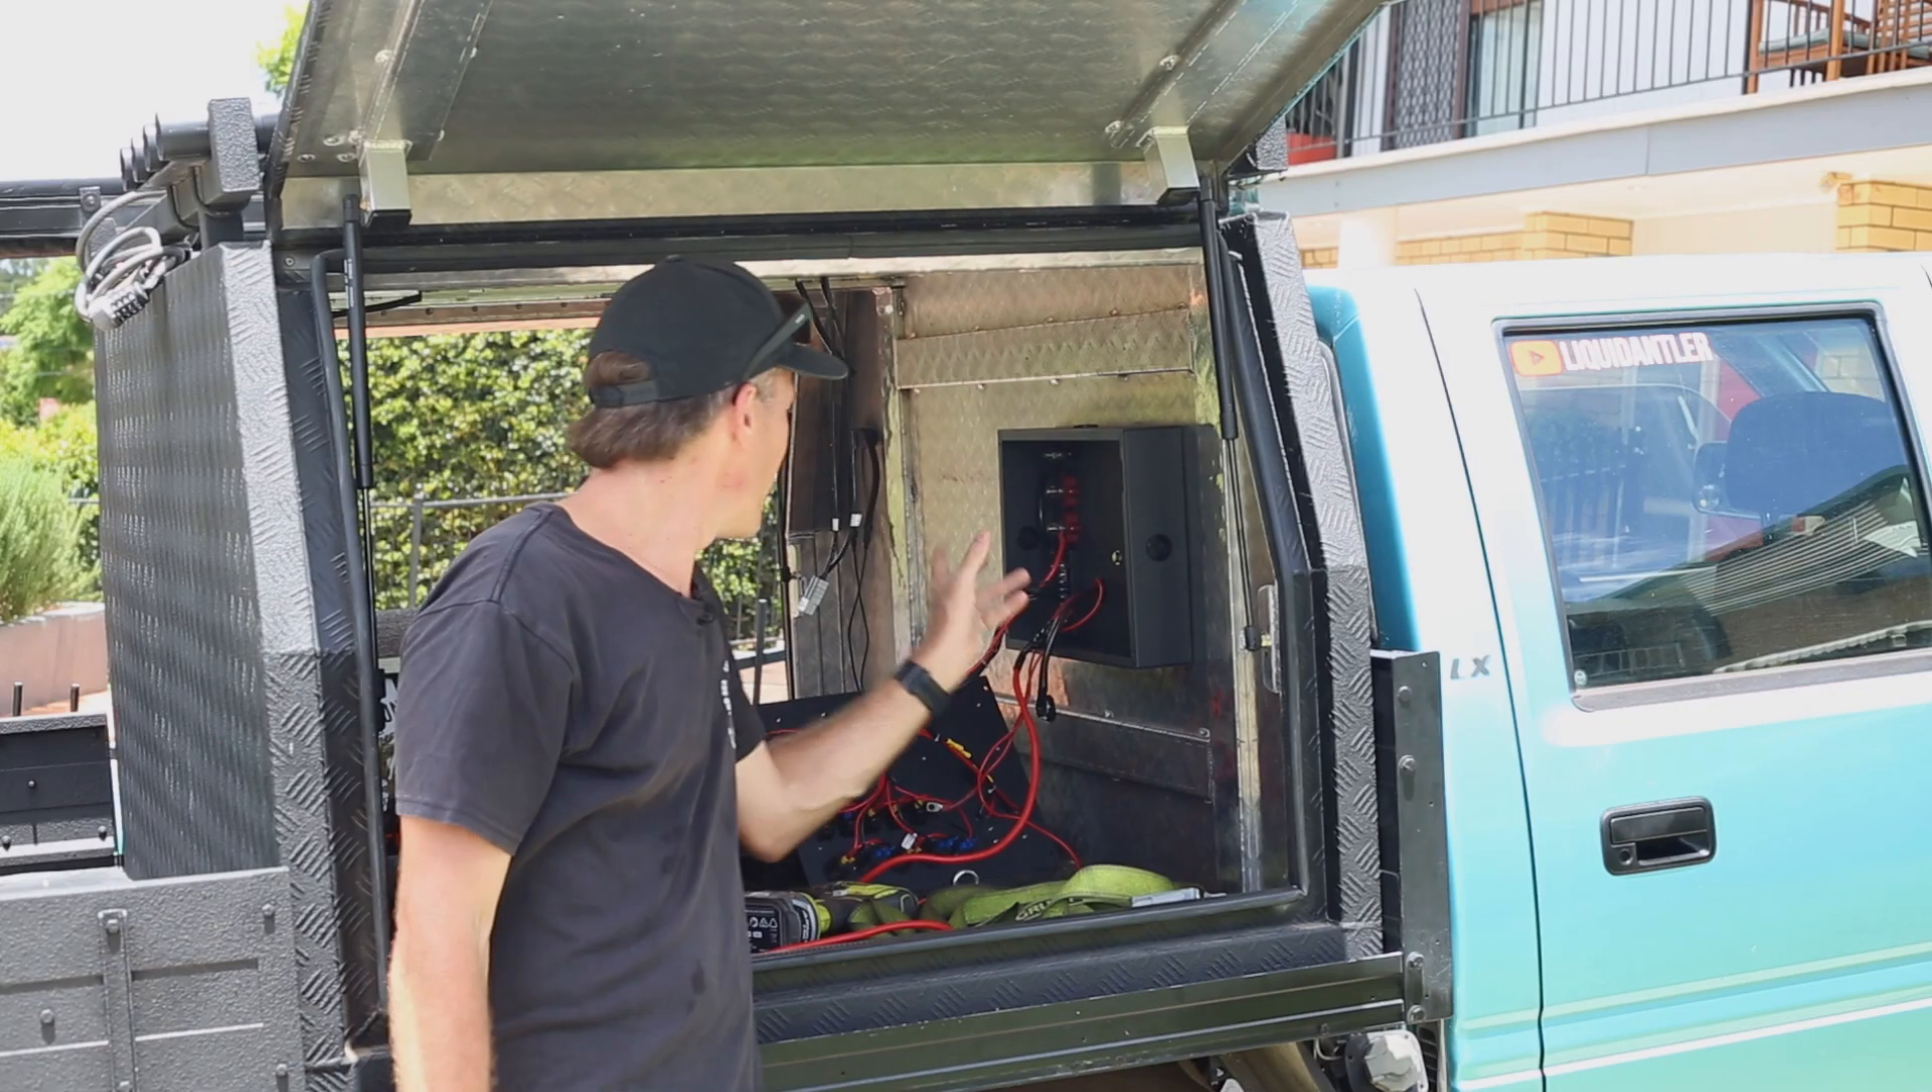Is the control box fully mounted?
Yes.